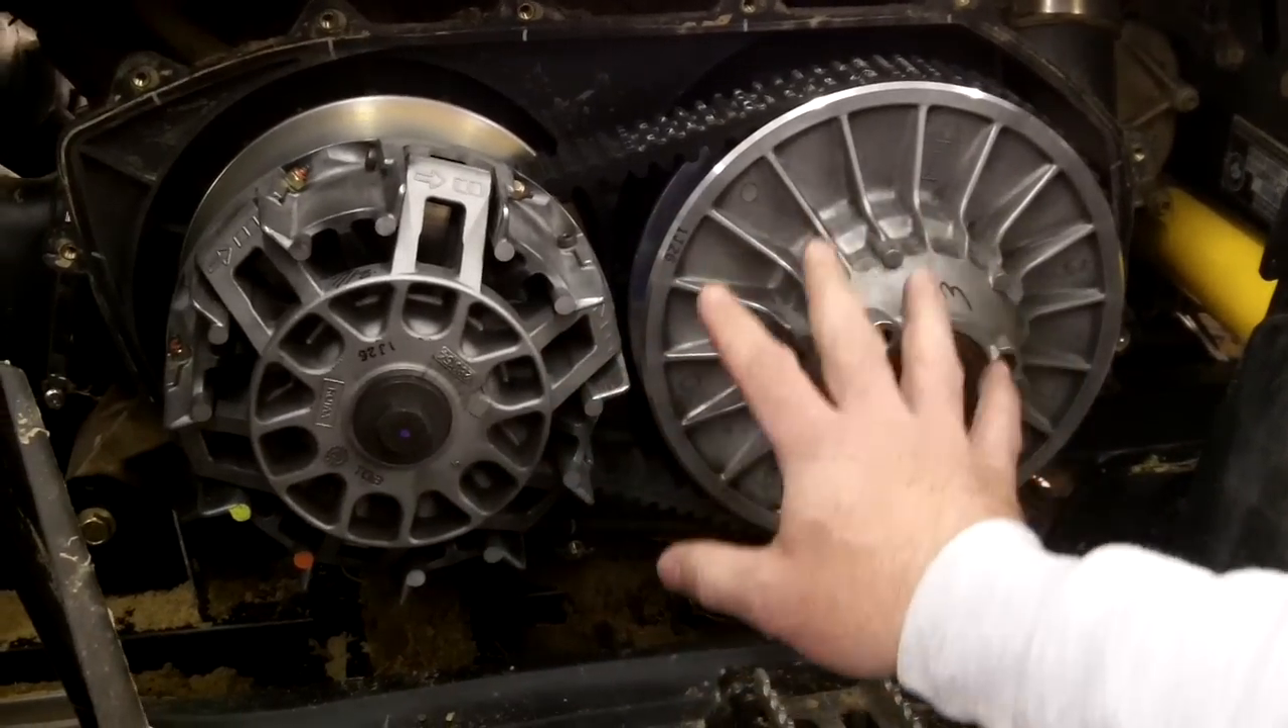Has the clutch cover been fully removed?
Yes.